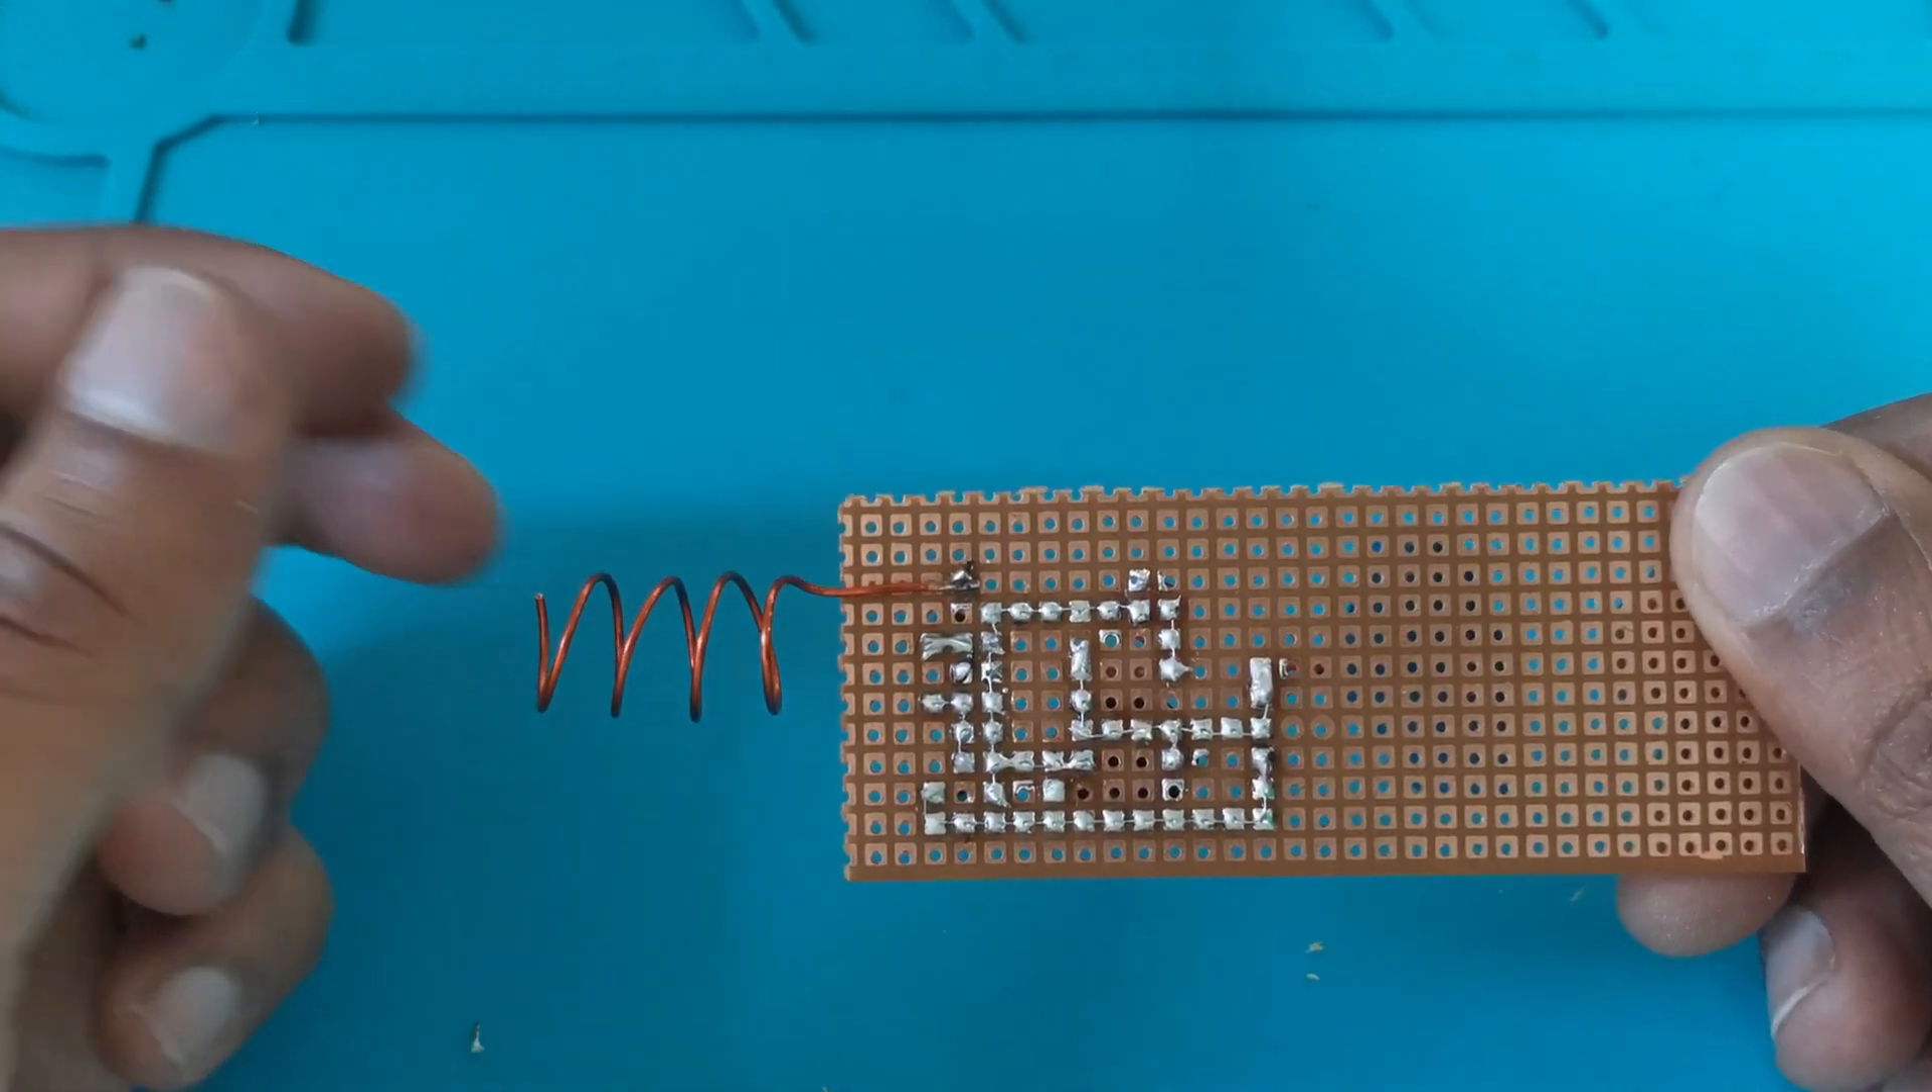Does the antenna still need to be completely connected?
No.